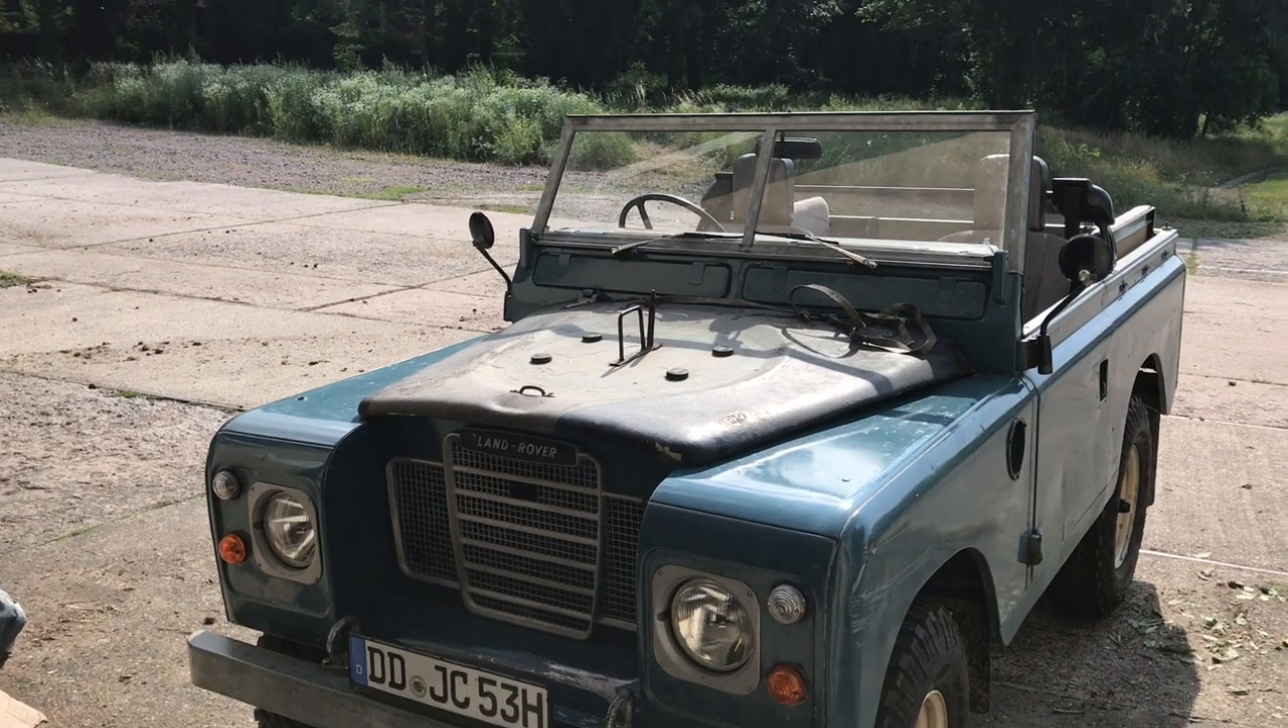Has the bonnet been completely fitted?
Yes.